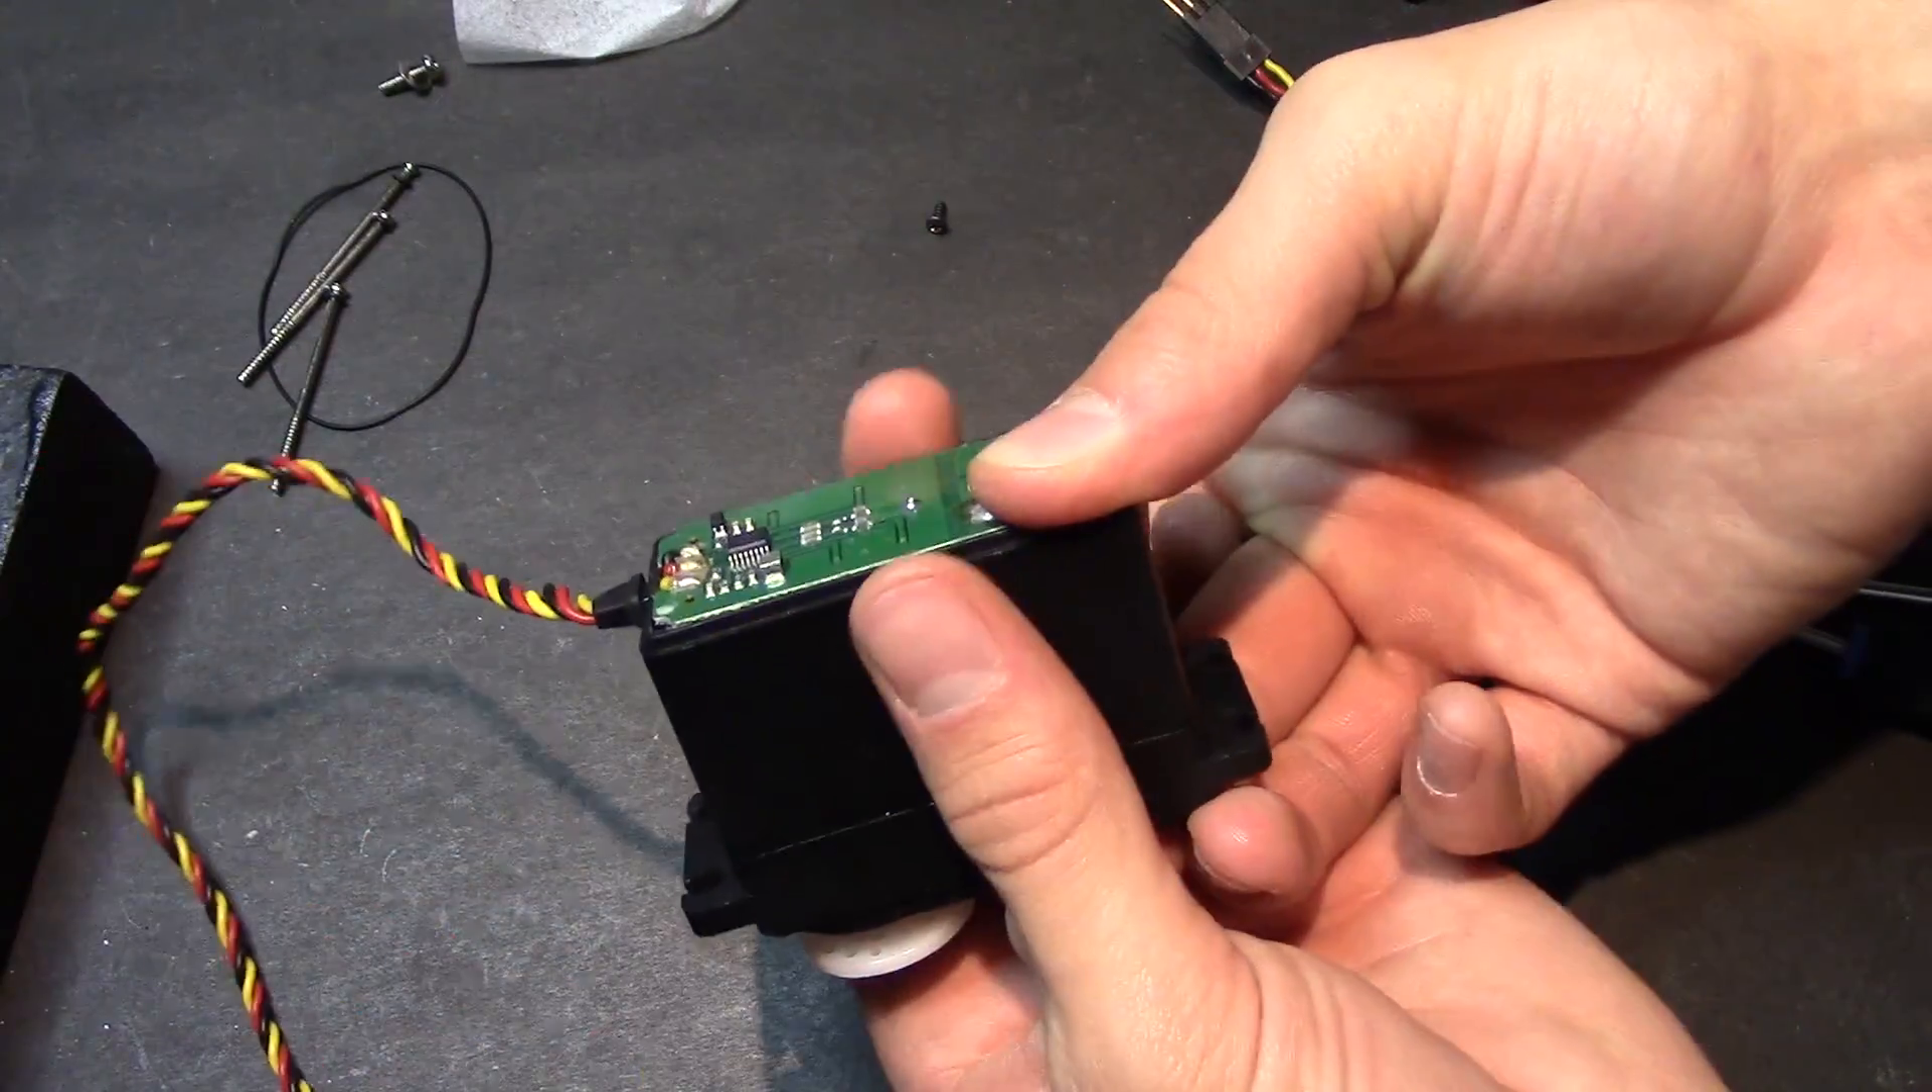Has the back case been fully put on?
No.